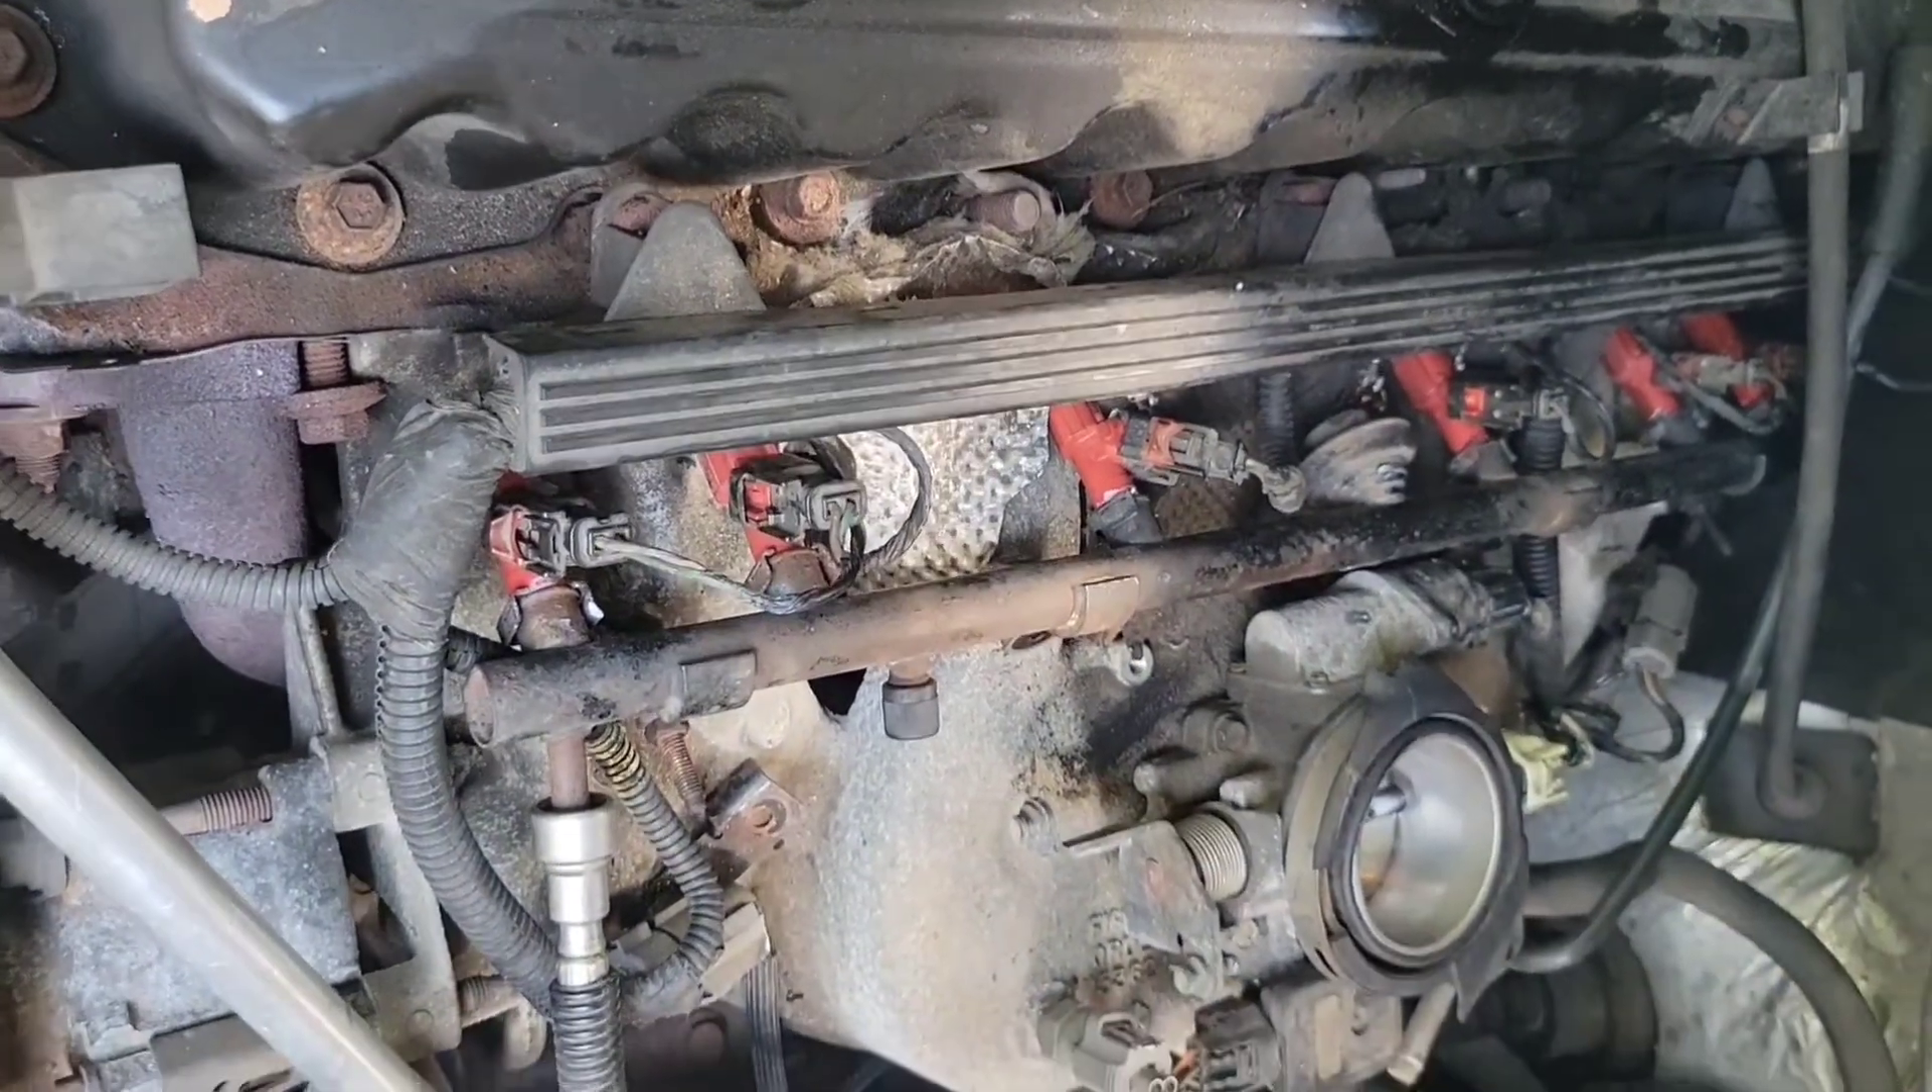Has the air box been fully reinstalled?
No.